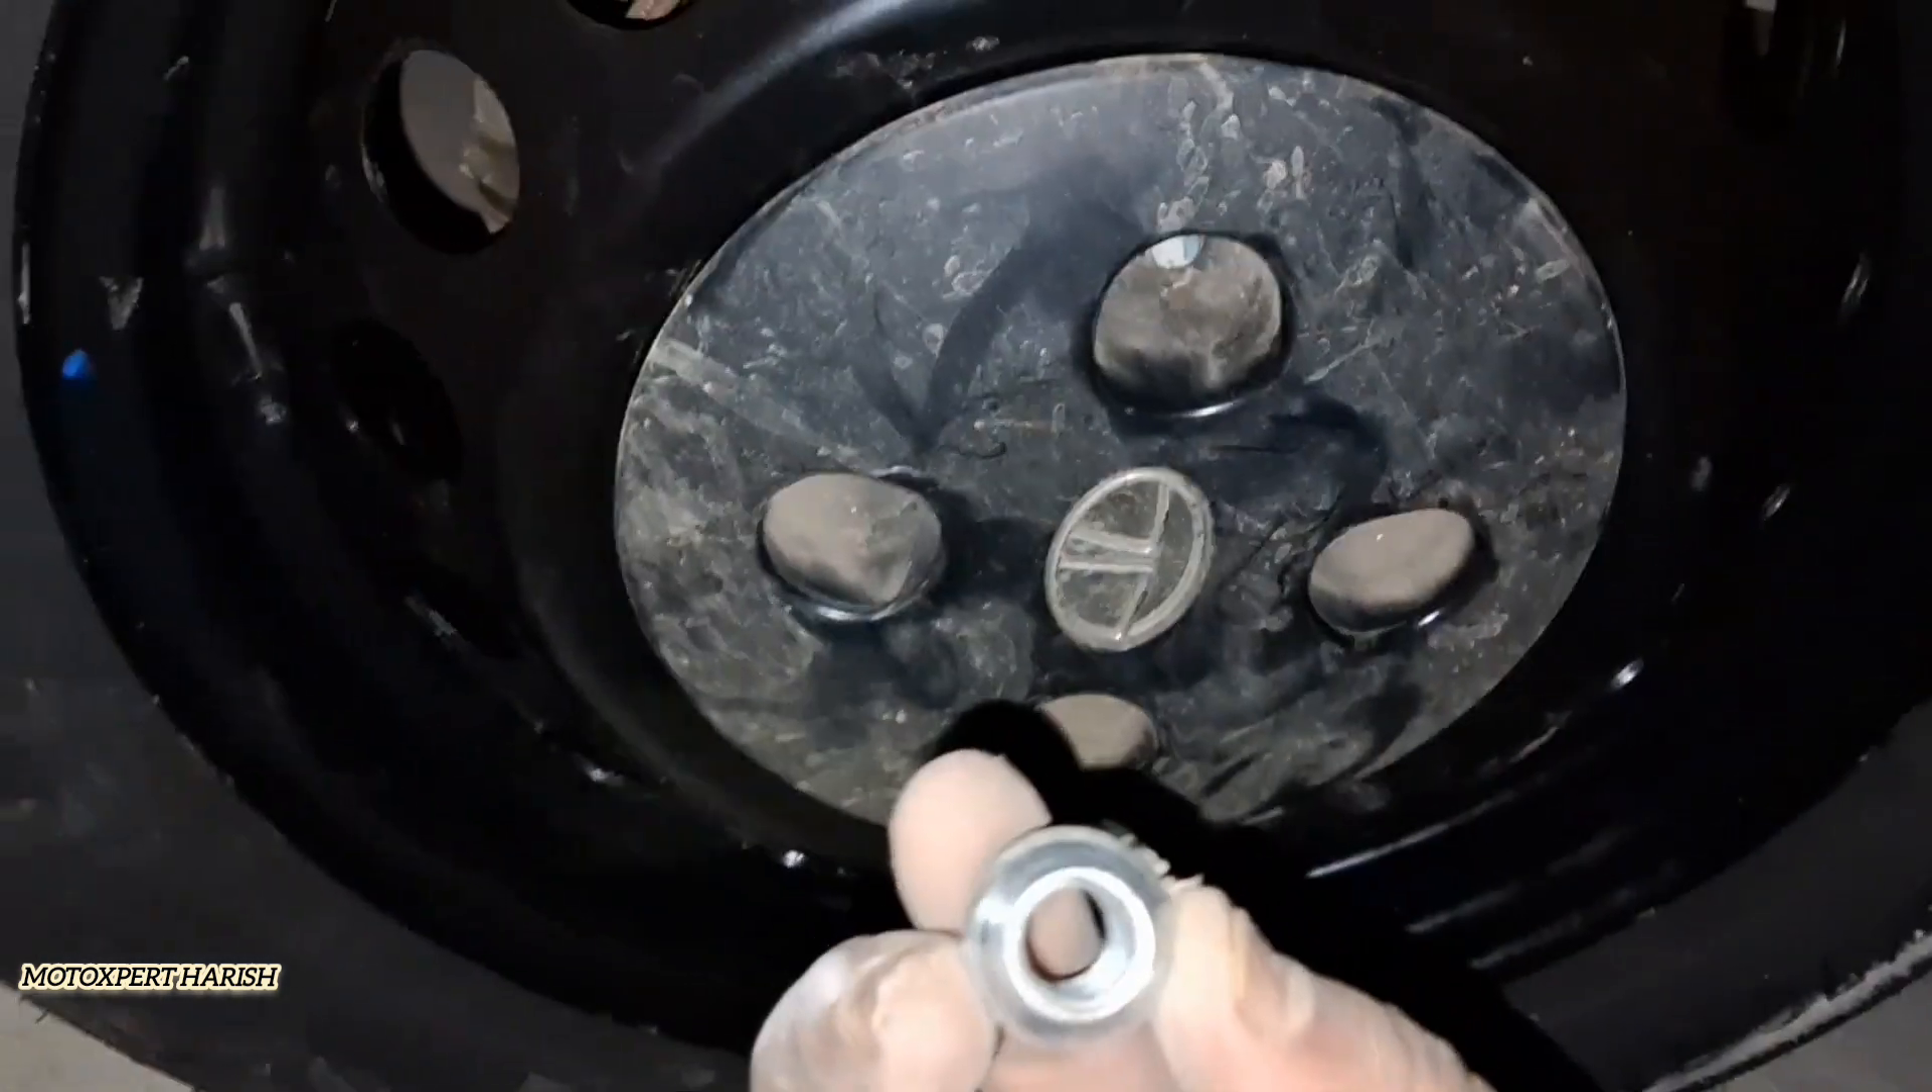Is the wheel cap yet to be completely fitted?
No.